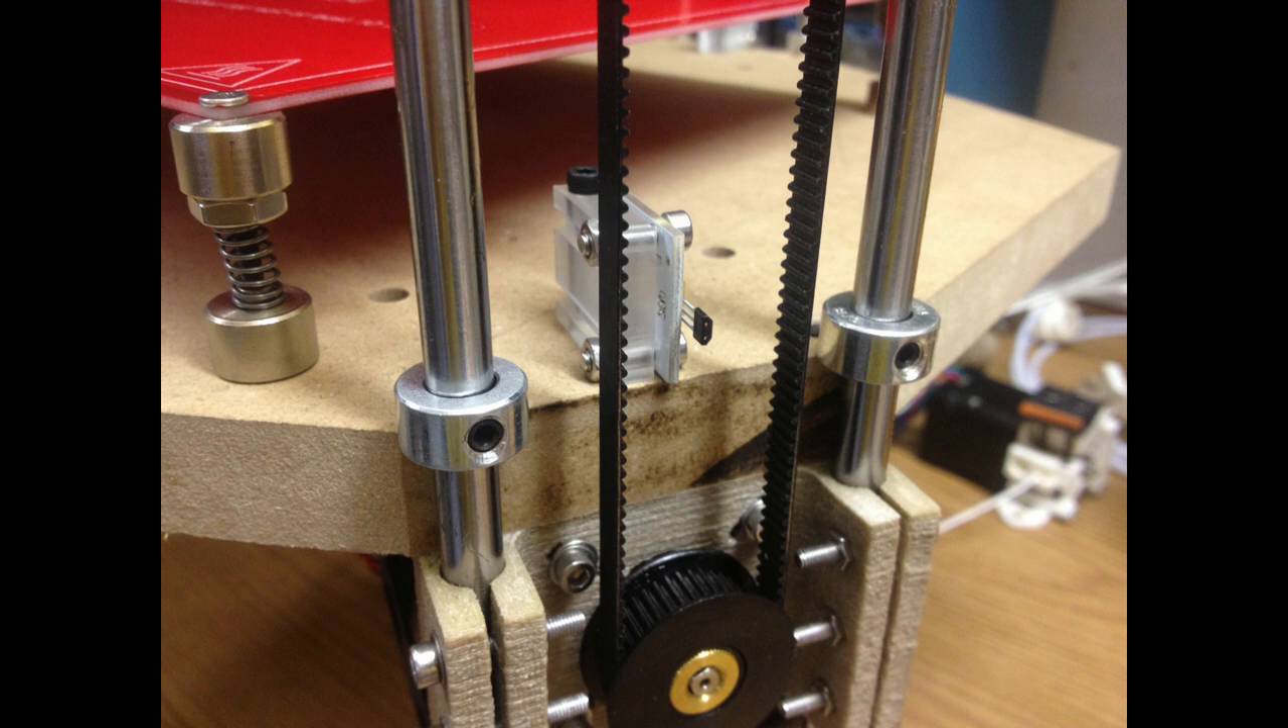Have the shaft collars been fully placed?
Yes.